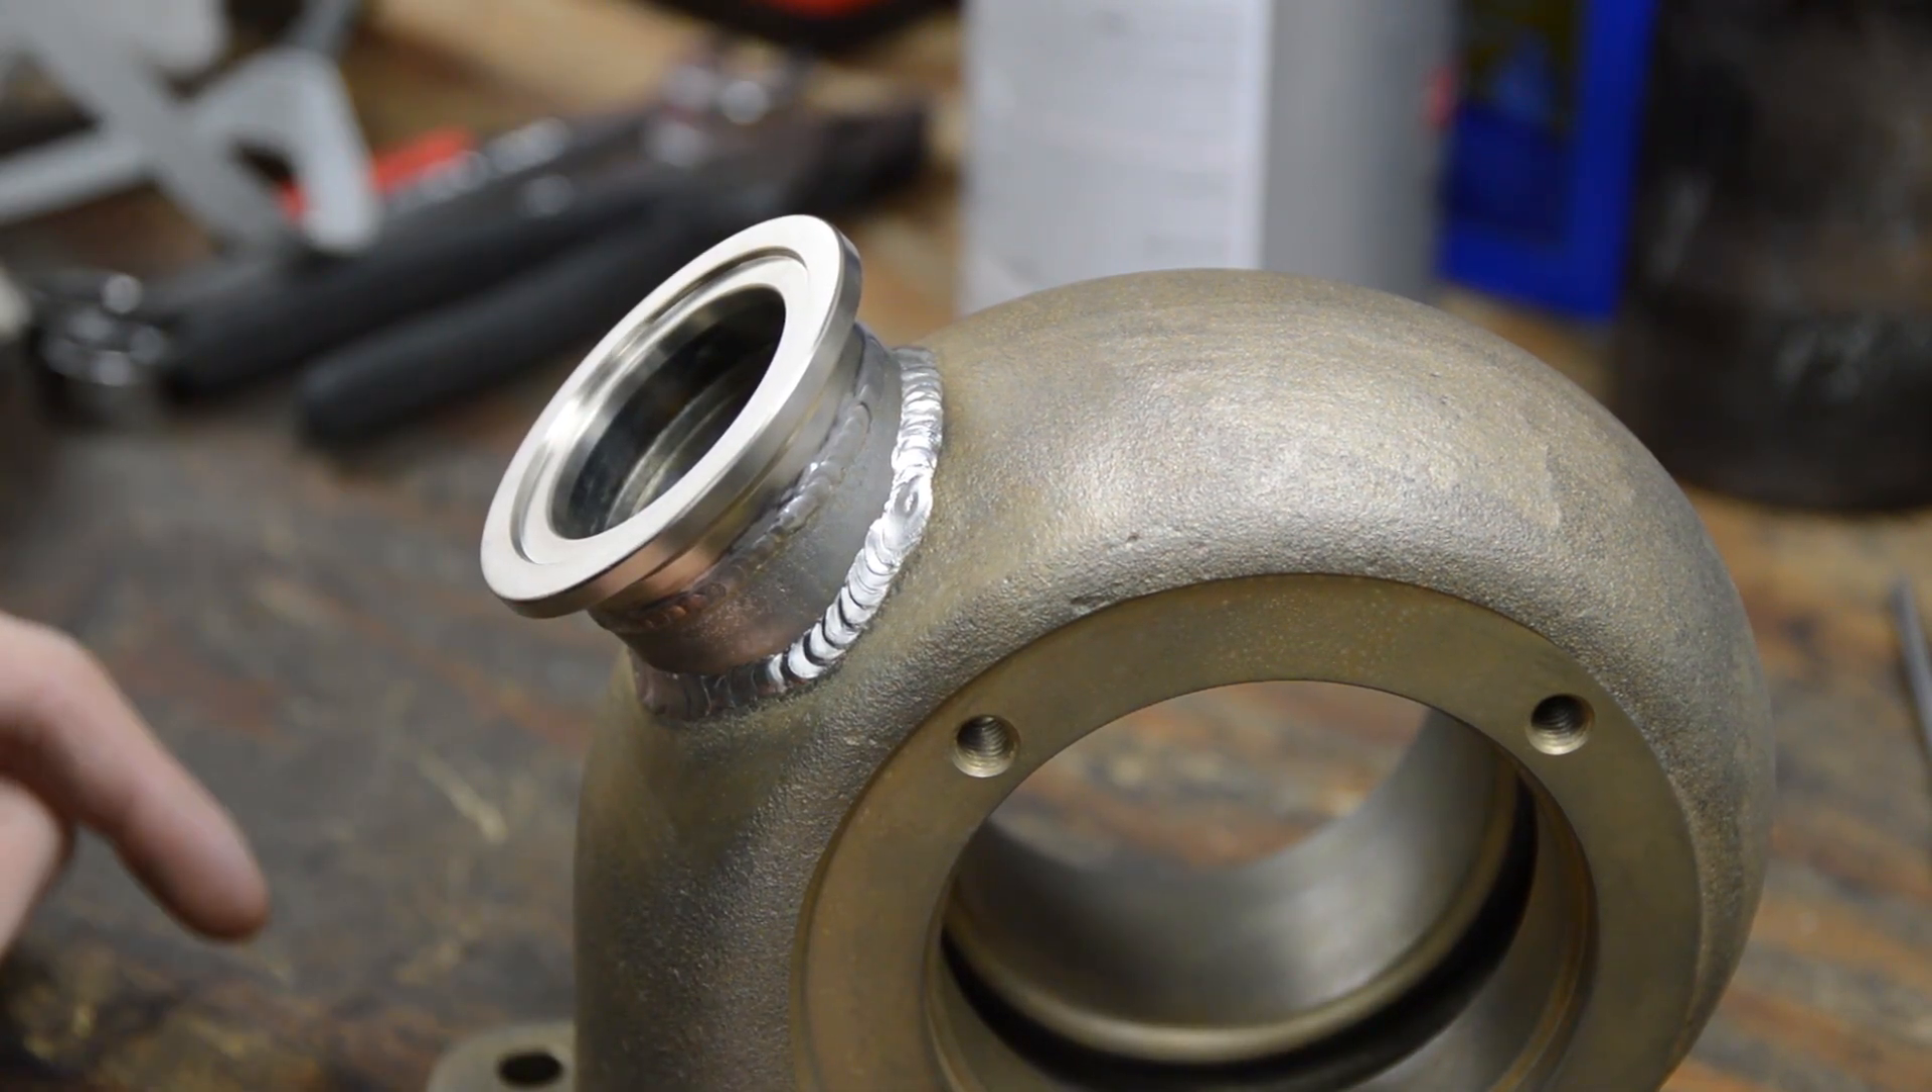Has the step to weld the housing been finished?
Yes.